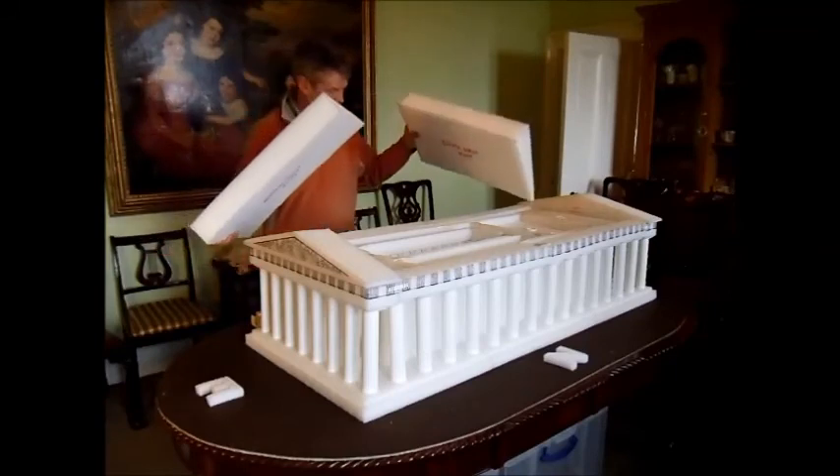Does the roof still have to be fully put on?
Yes.